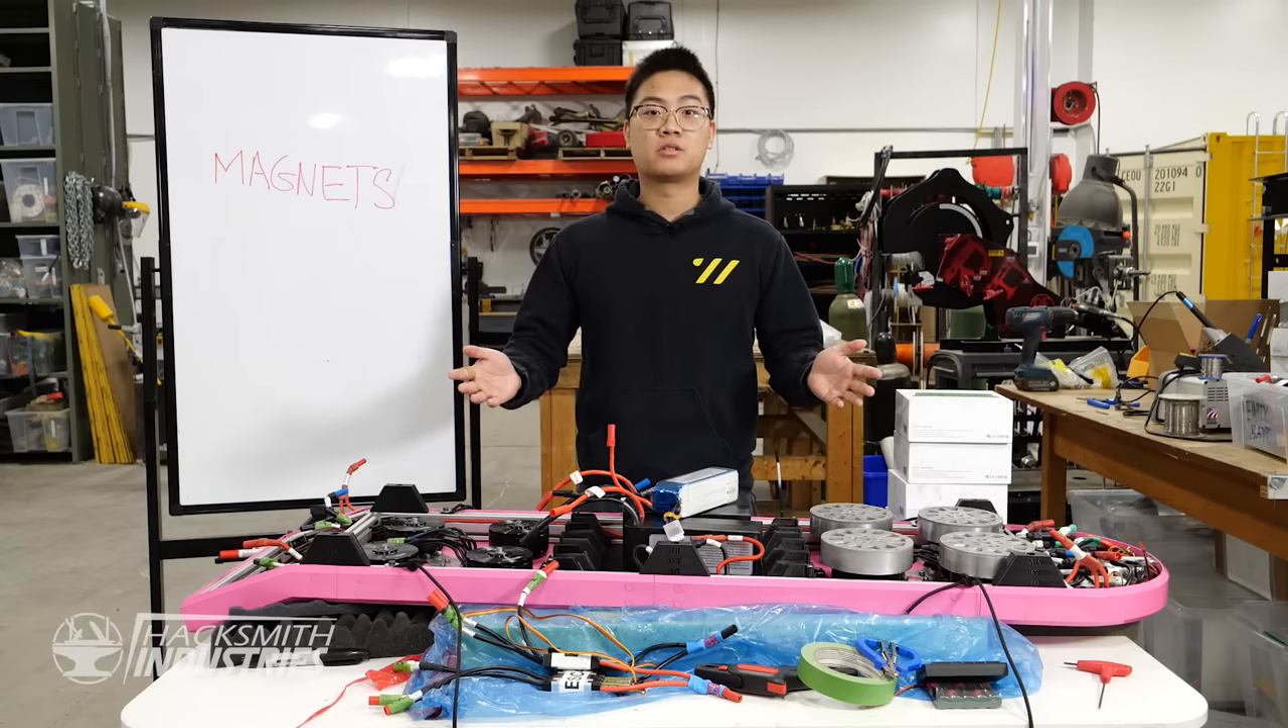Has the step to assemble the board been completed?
No.